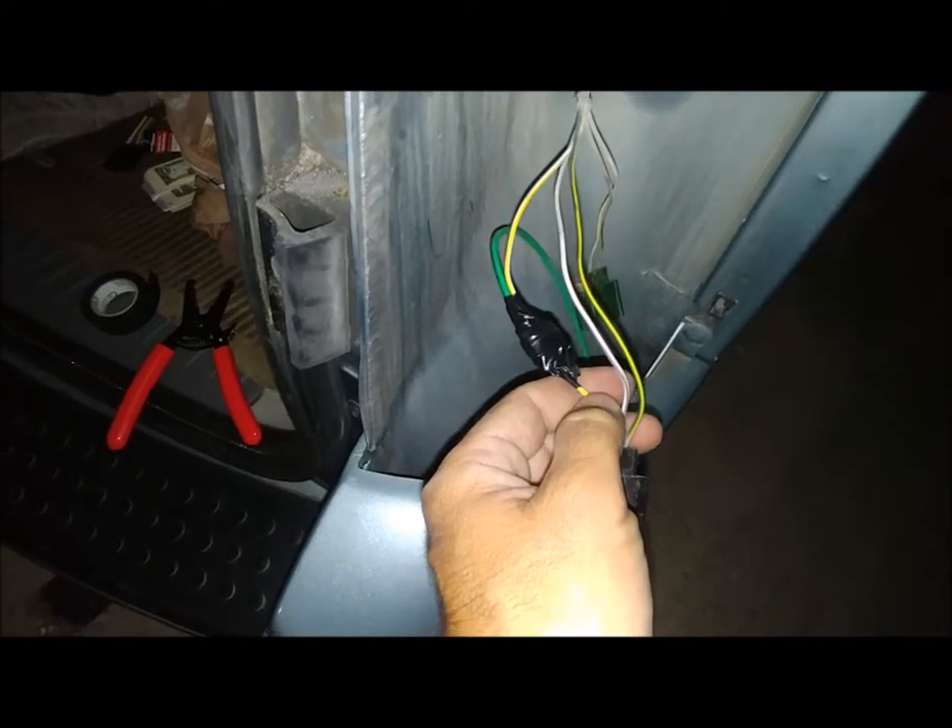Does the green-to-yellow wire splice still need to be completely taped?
No.